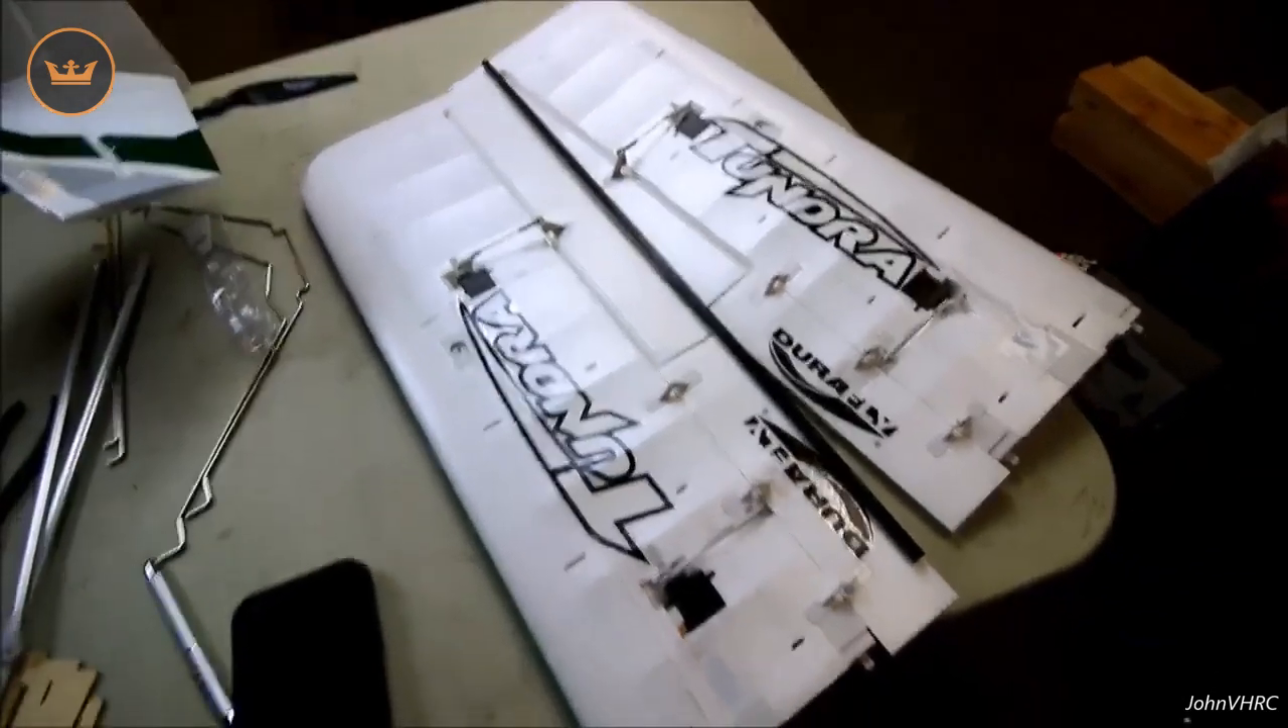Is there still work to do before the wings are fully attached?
Yes.